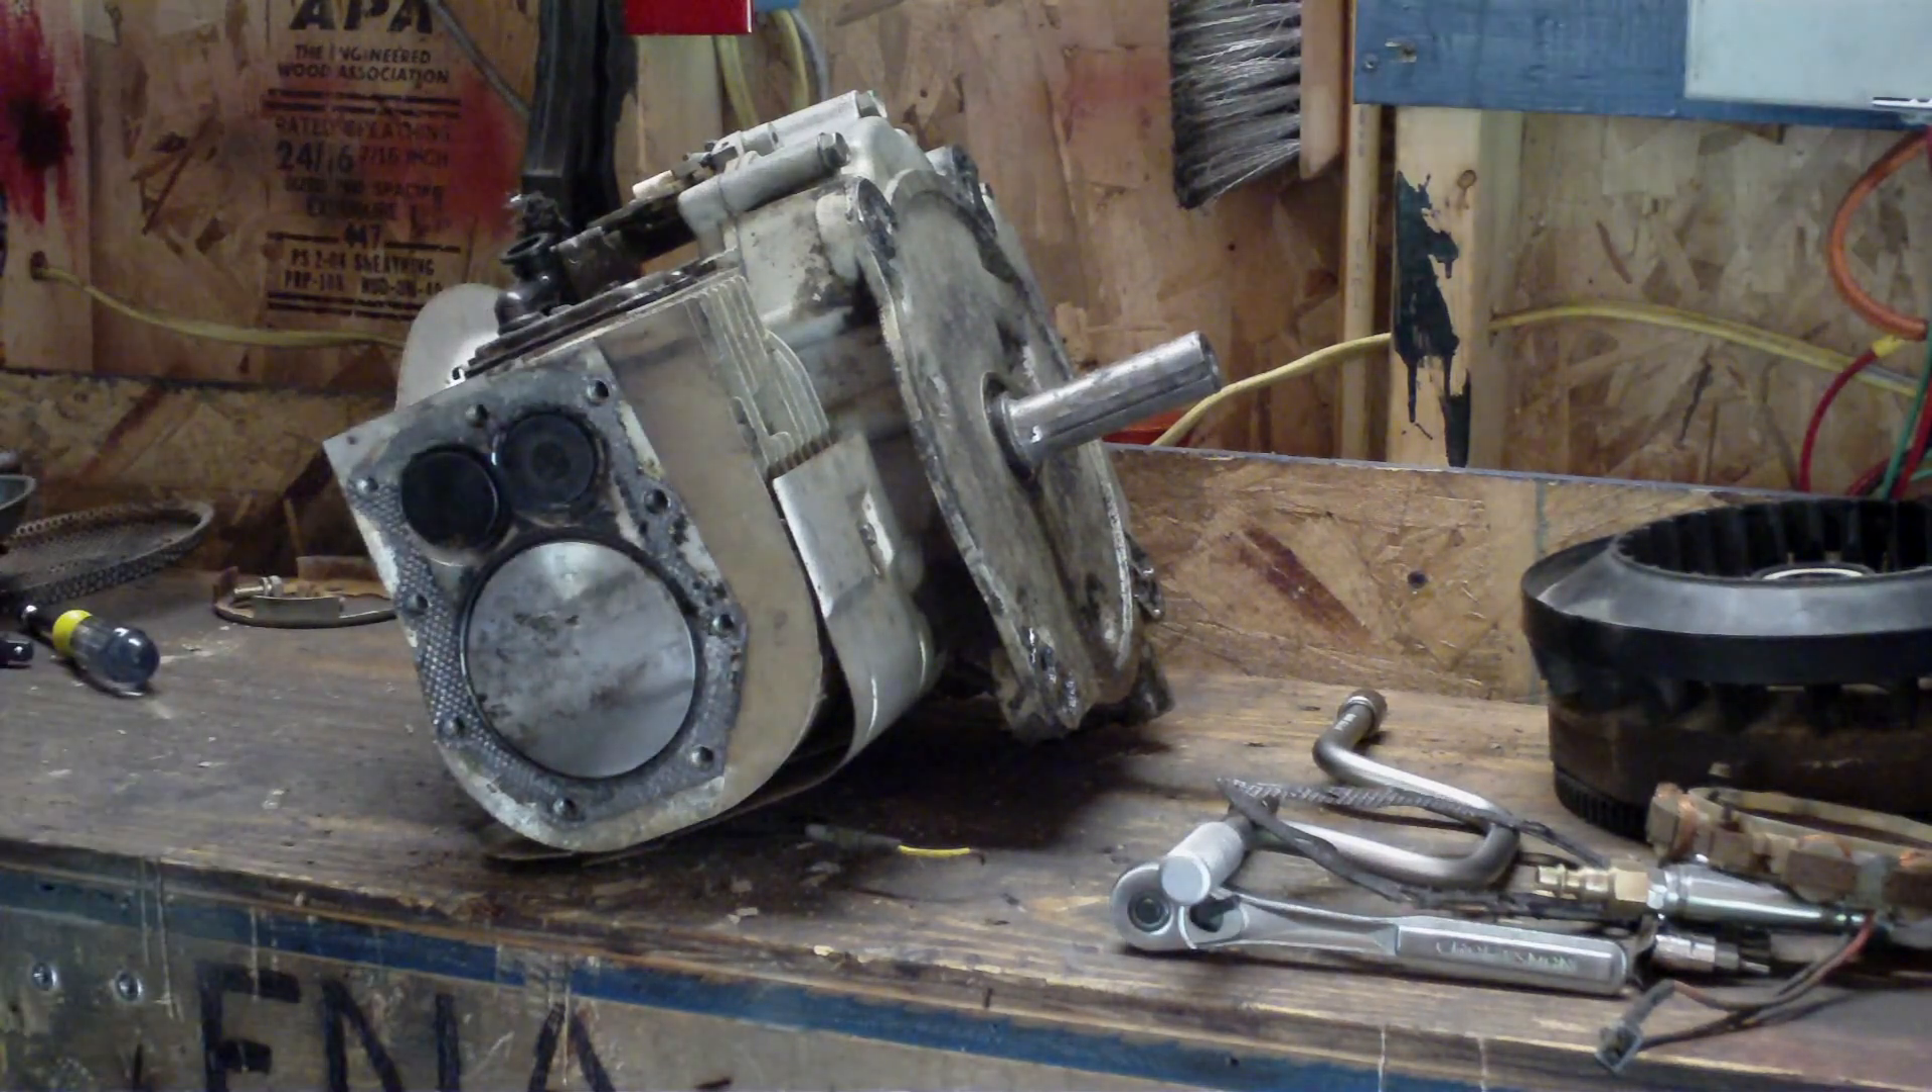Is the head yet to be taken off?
No.